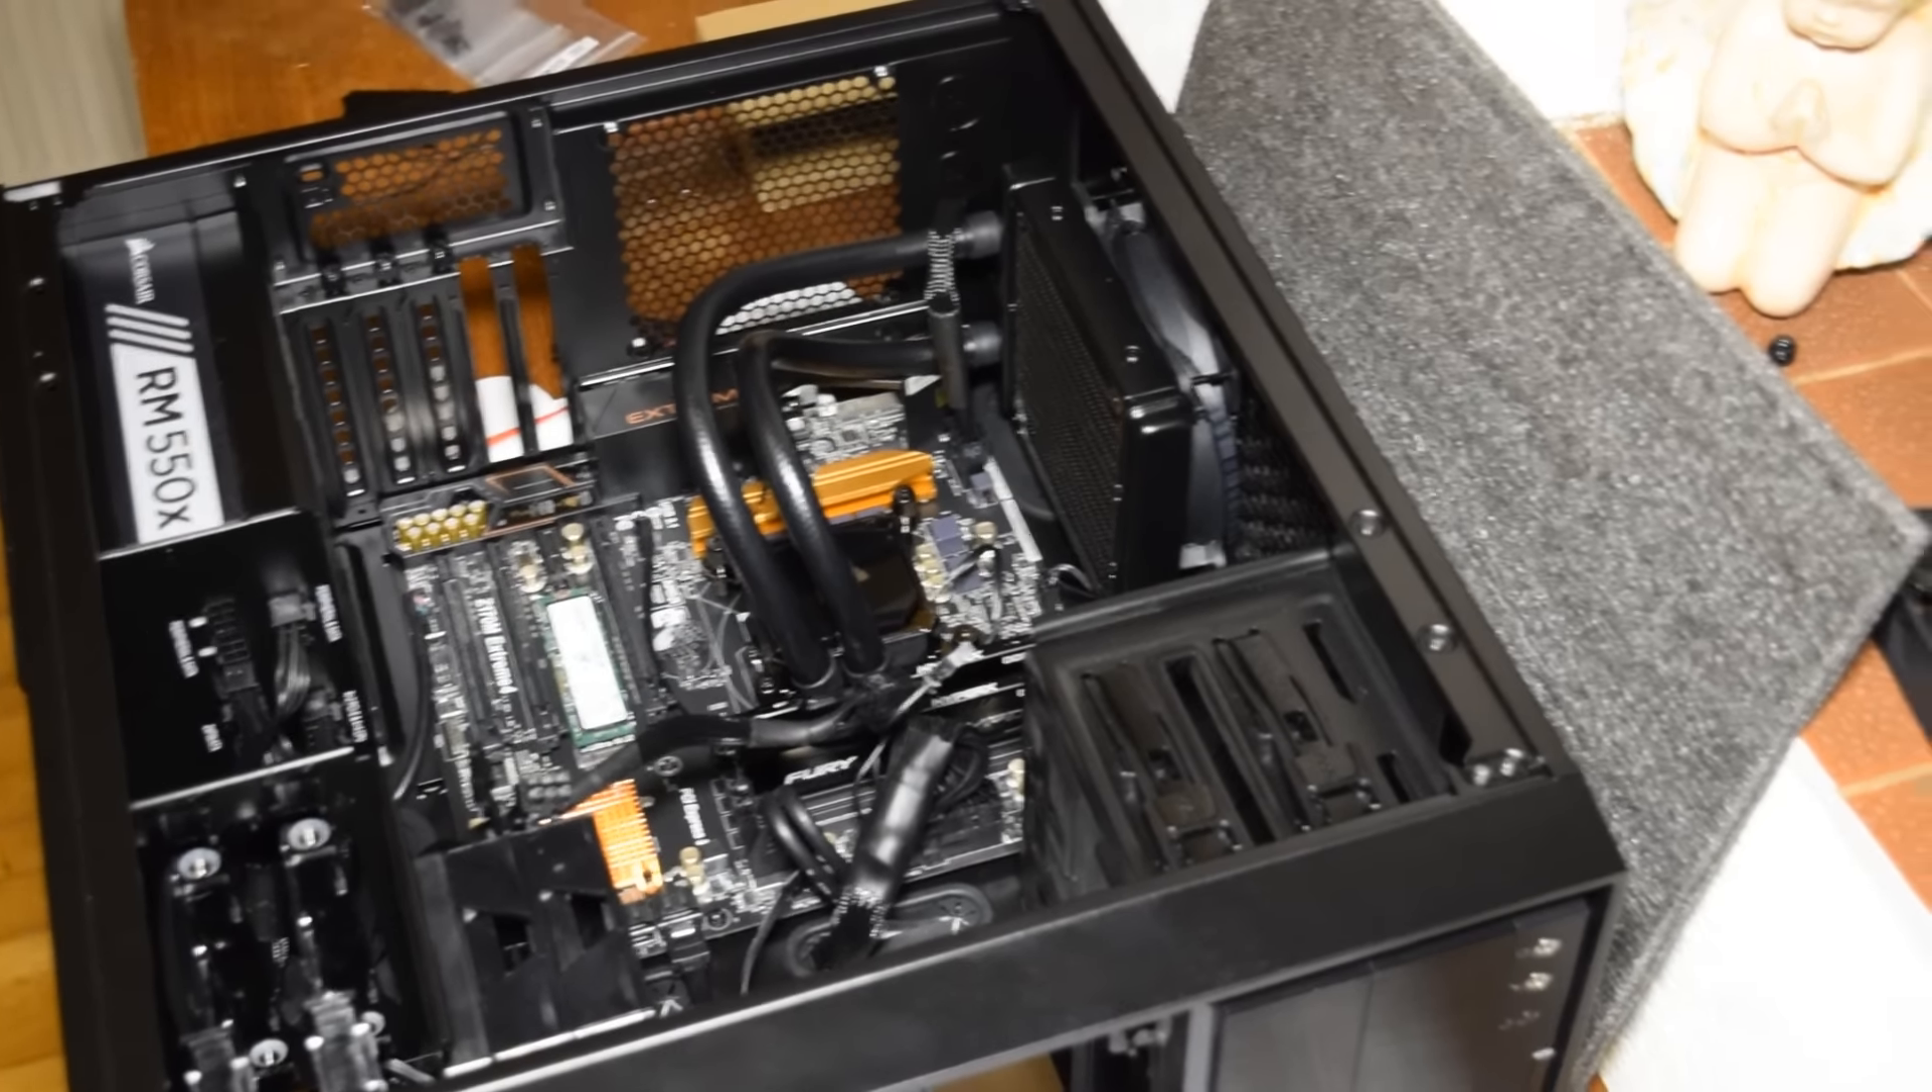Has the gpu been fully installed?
No.